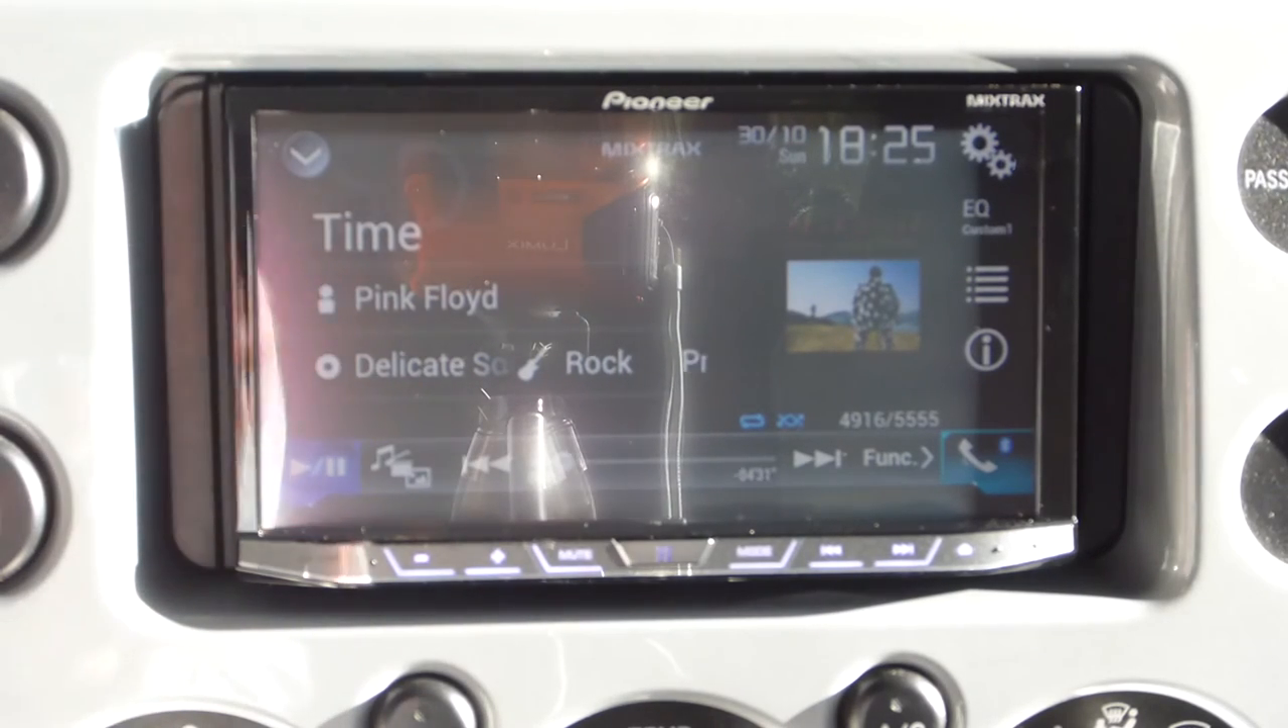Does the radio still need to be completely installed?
No.